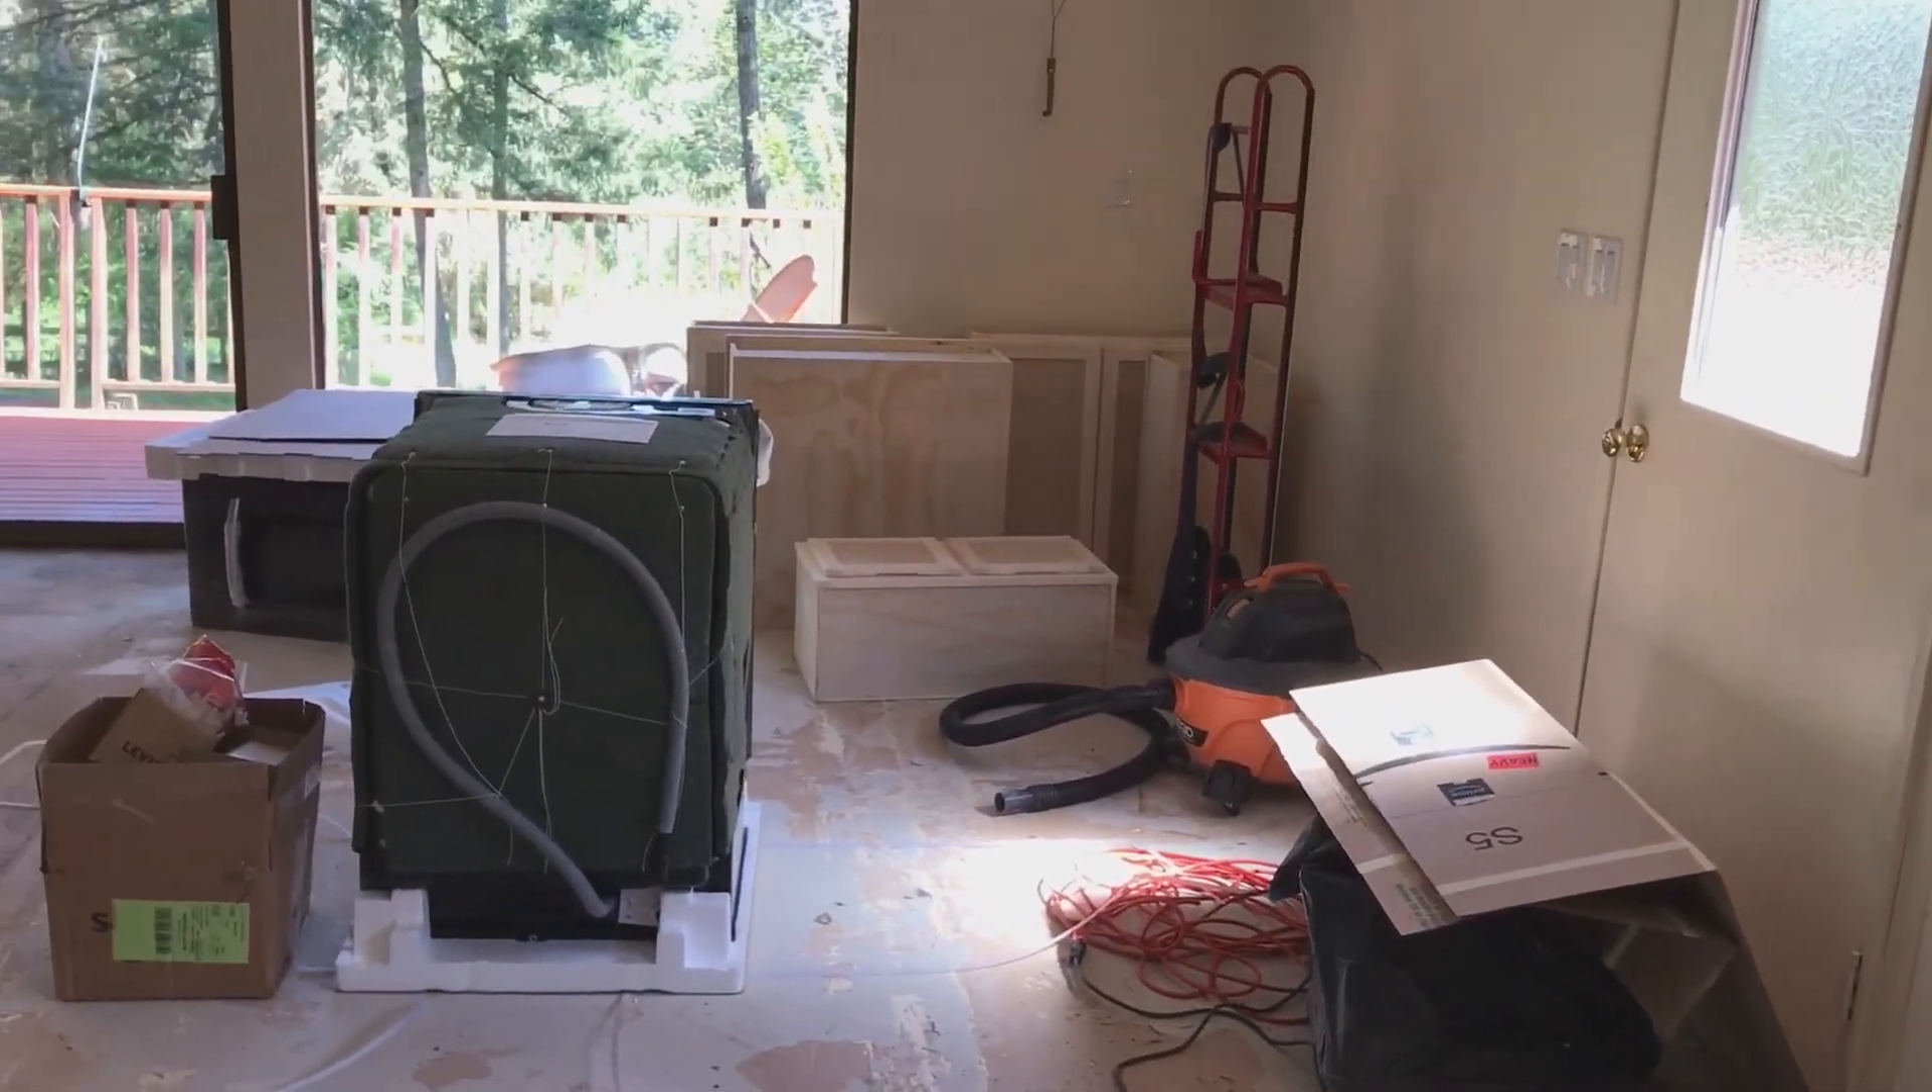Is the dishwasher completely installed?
No.